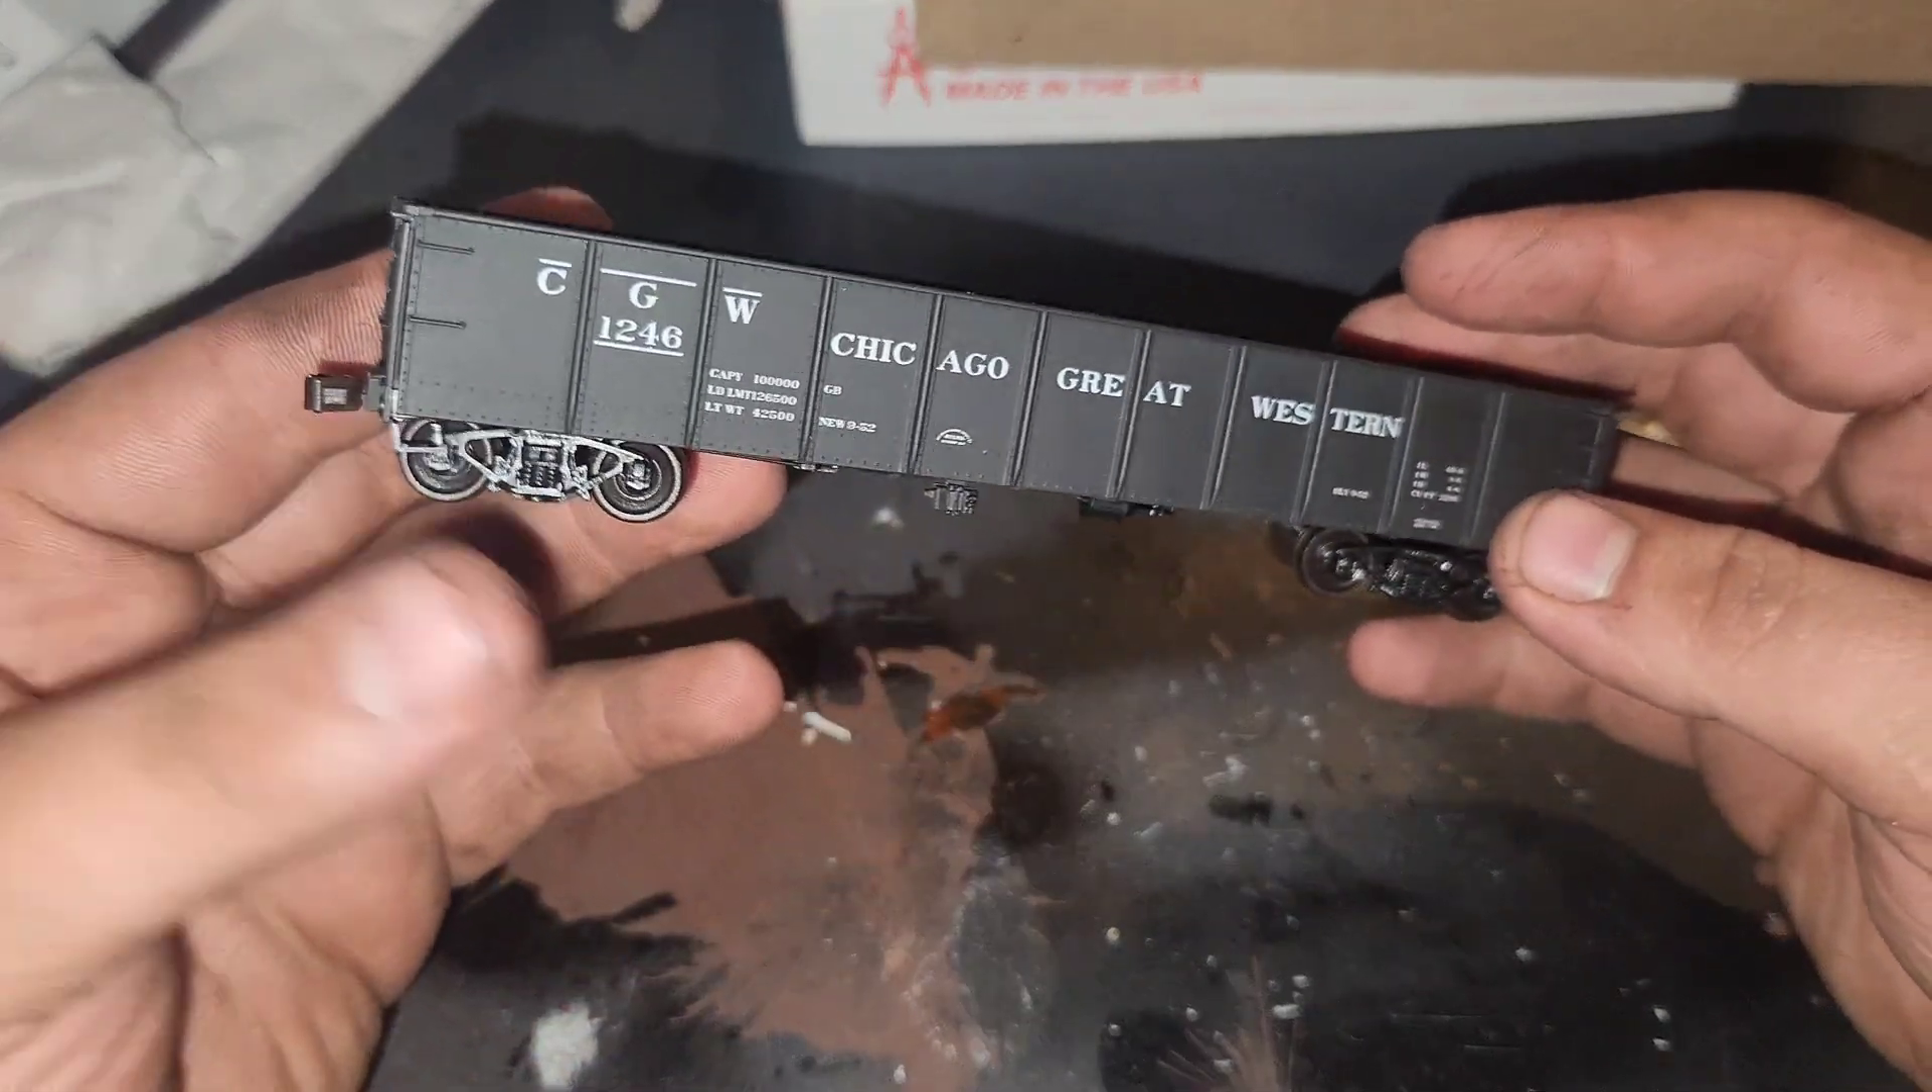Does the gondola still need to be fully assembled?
No.